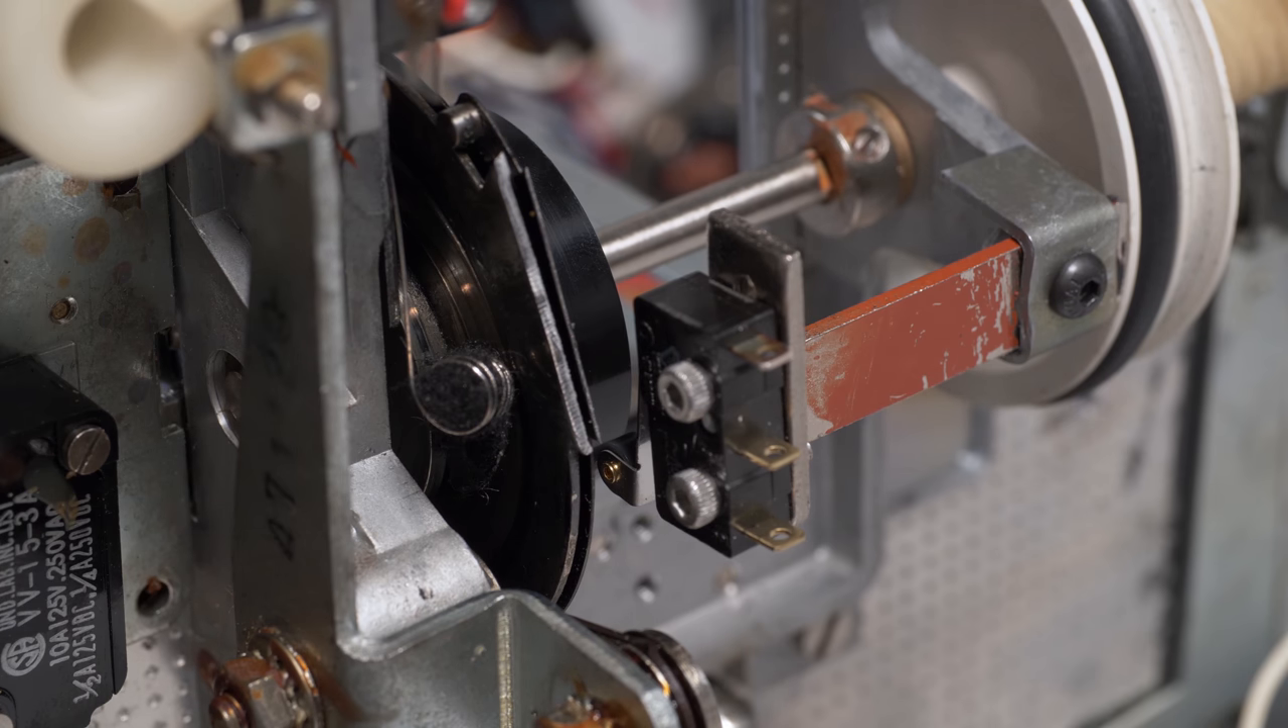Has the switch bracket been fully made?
Yes.